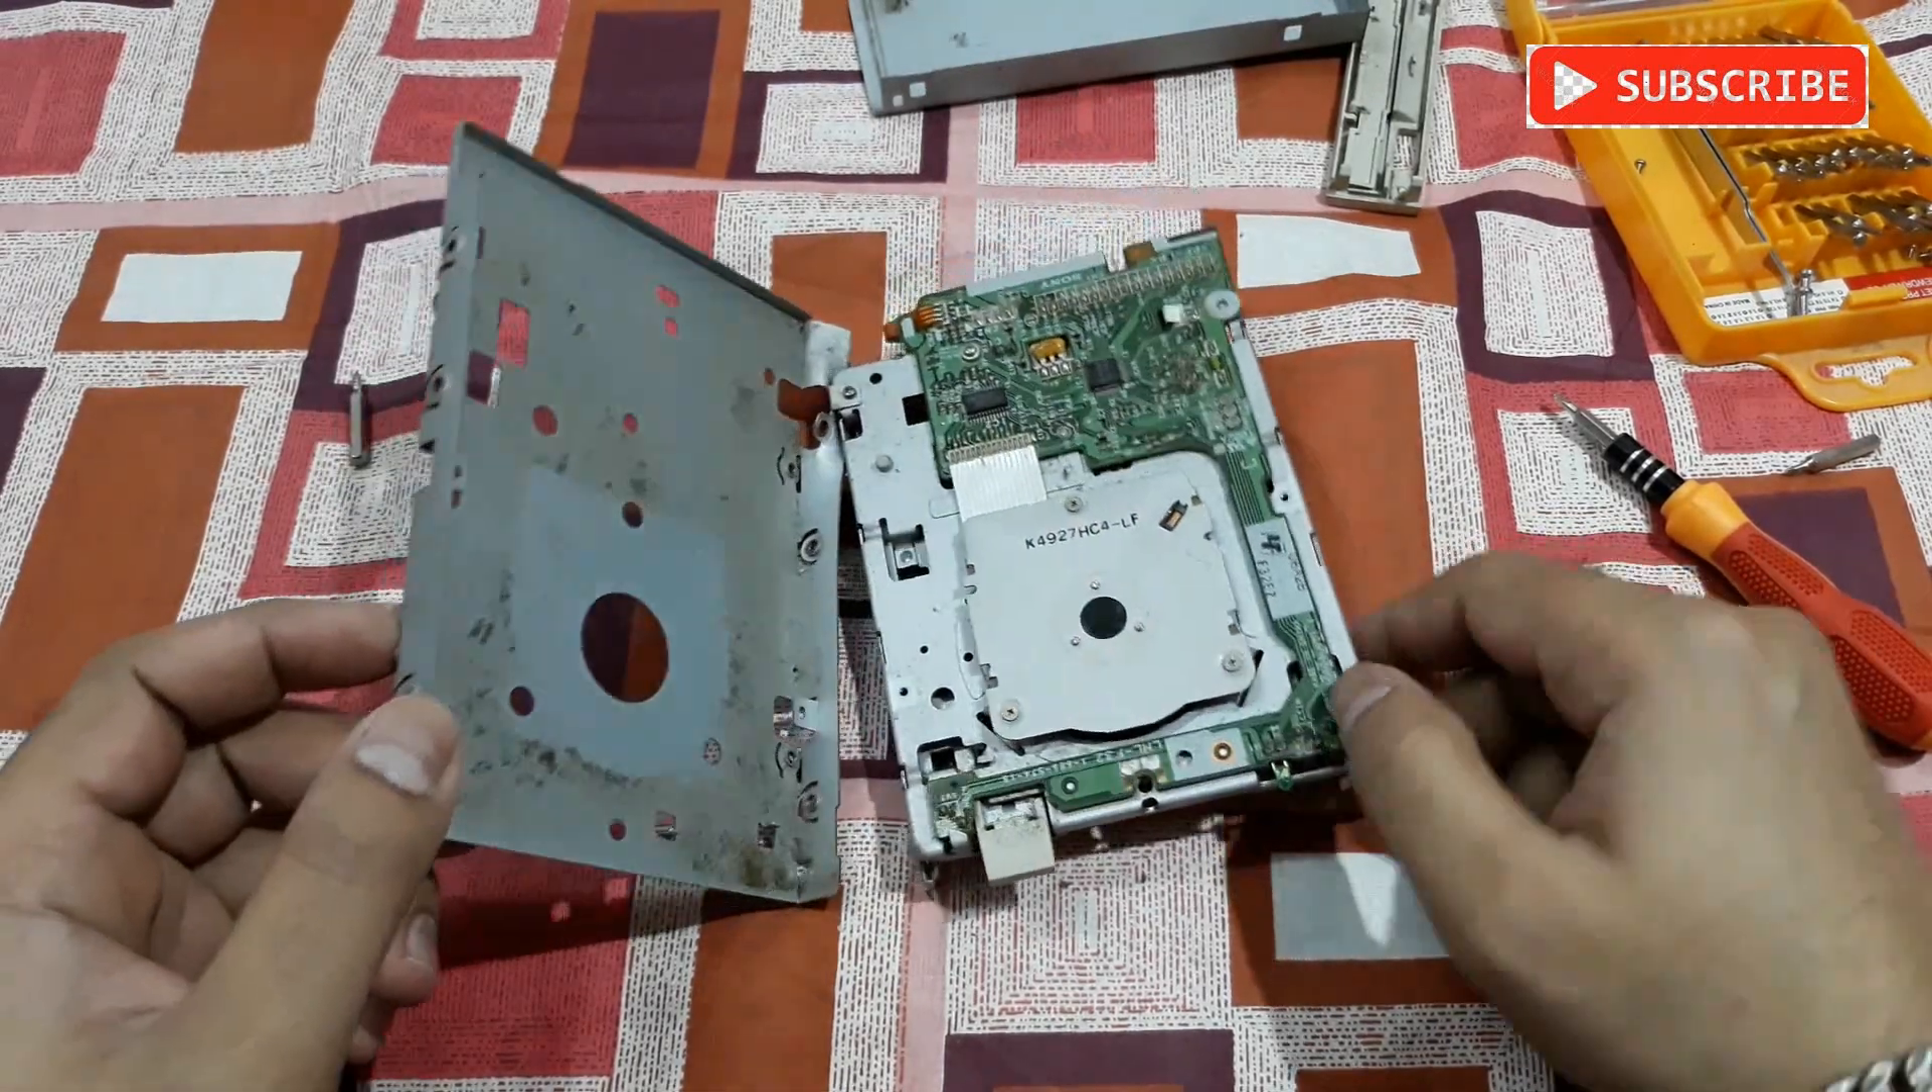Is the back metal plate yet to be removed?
No.